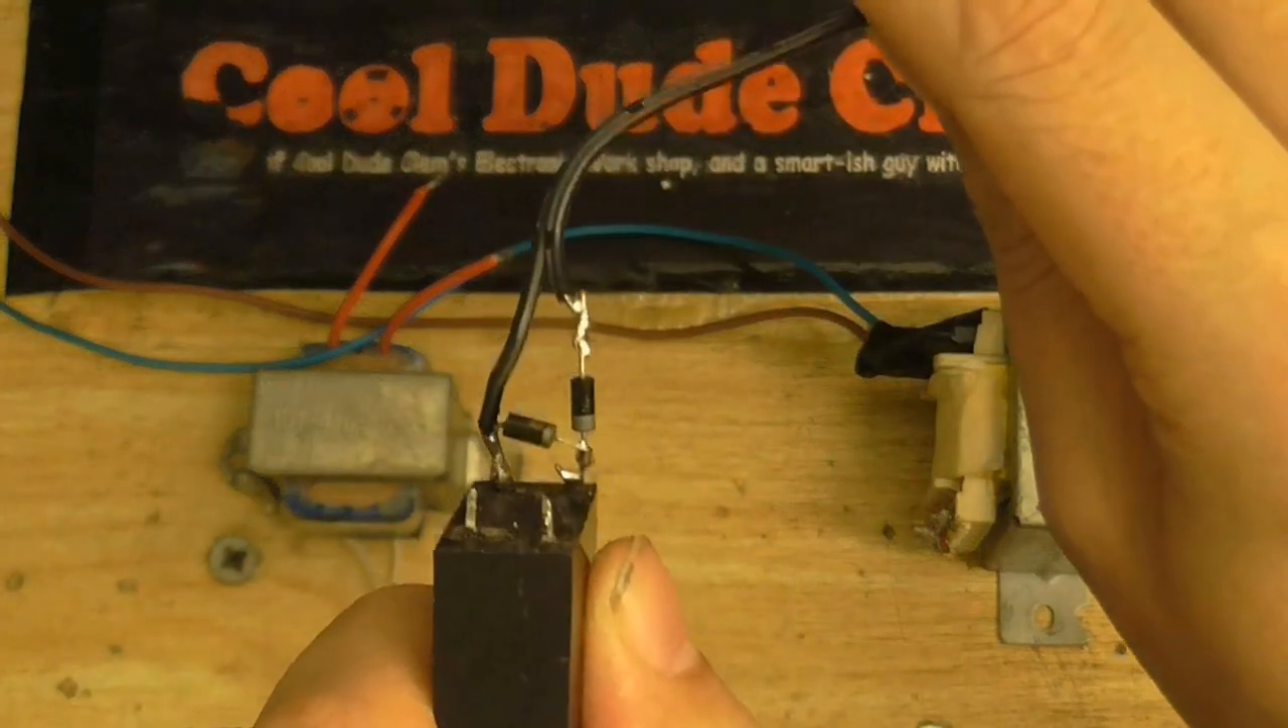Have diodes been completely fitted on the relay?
Yes.